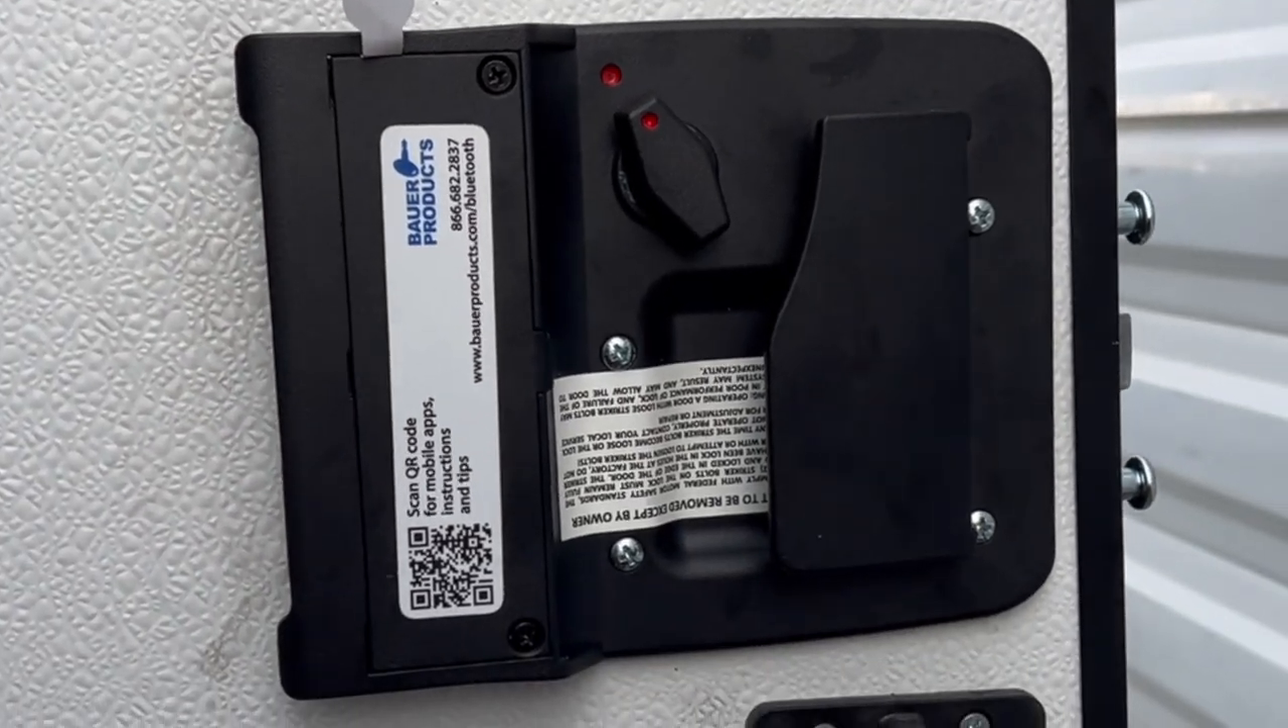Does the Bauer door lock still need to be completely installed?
No.